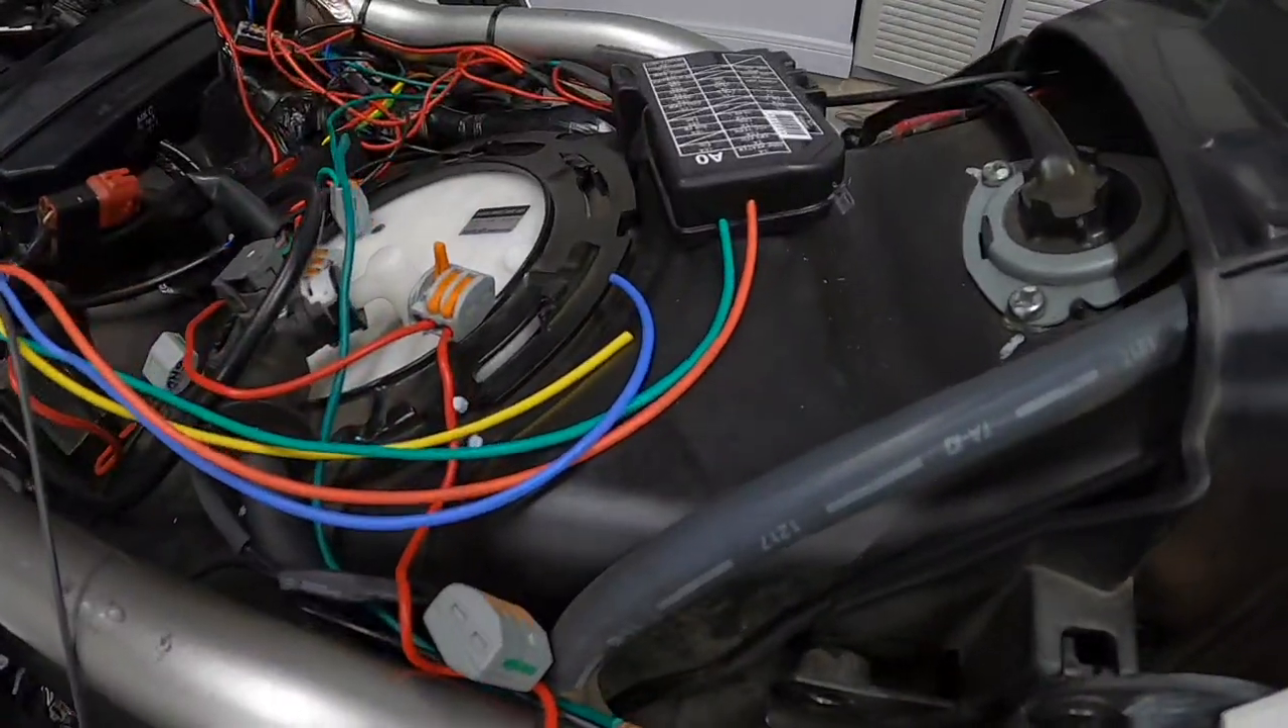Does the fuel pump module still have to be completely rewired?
Yes.